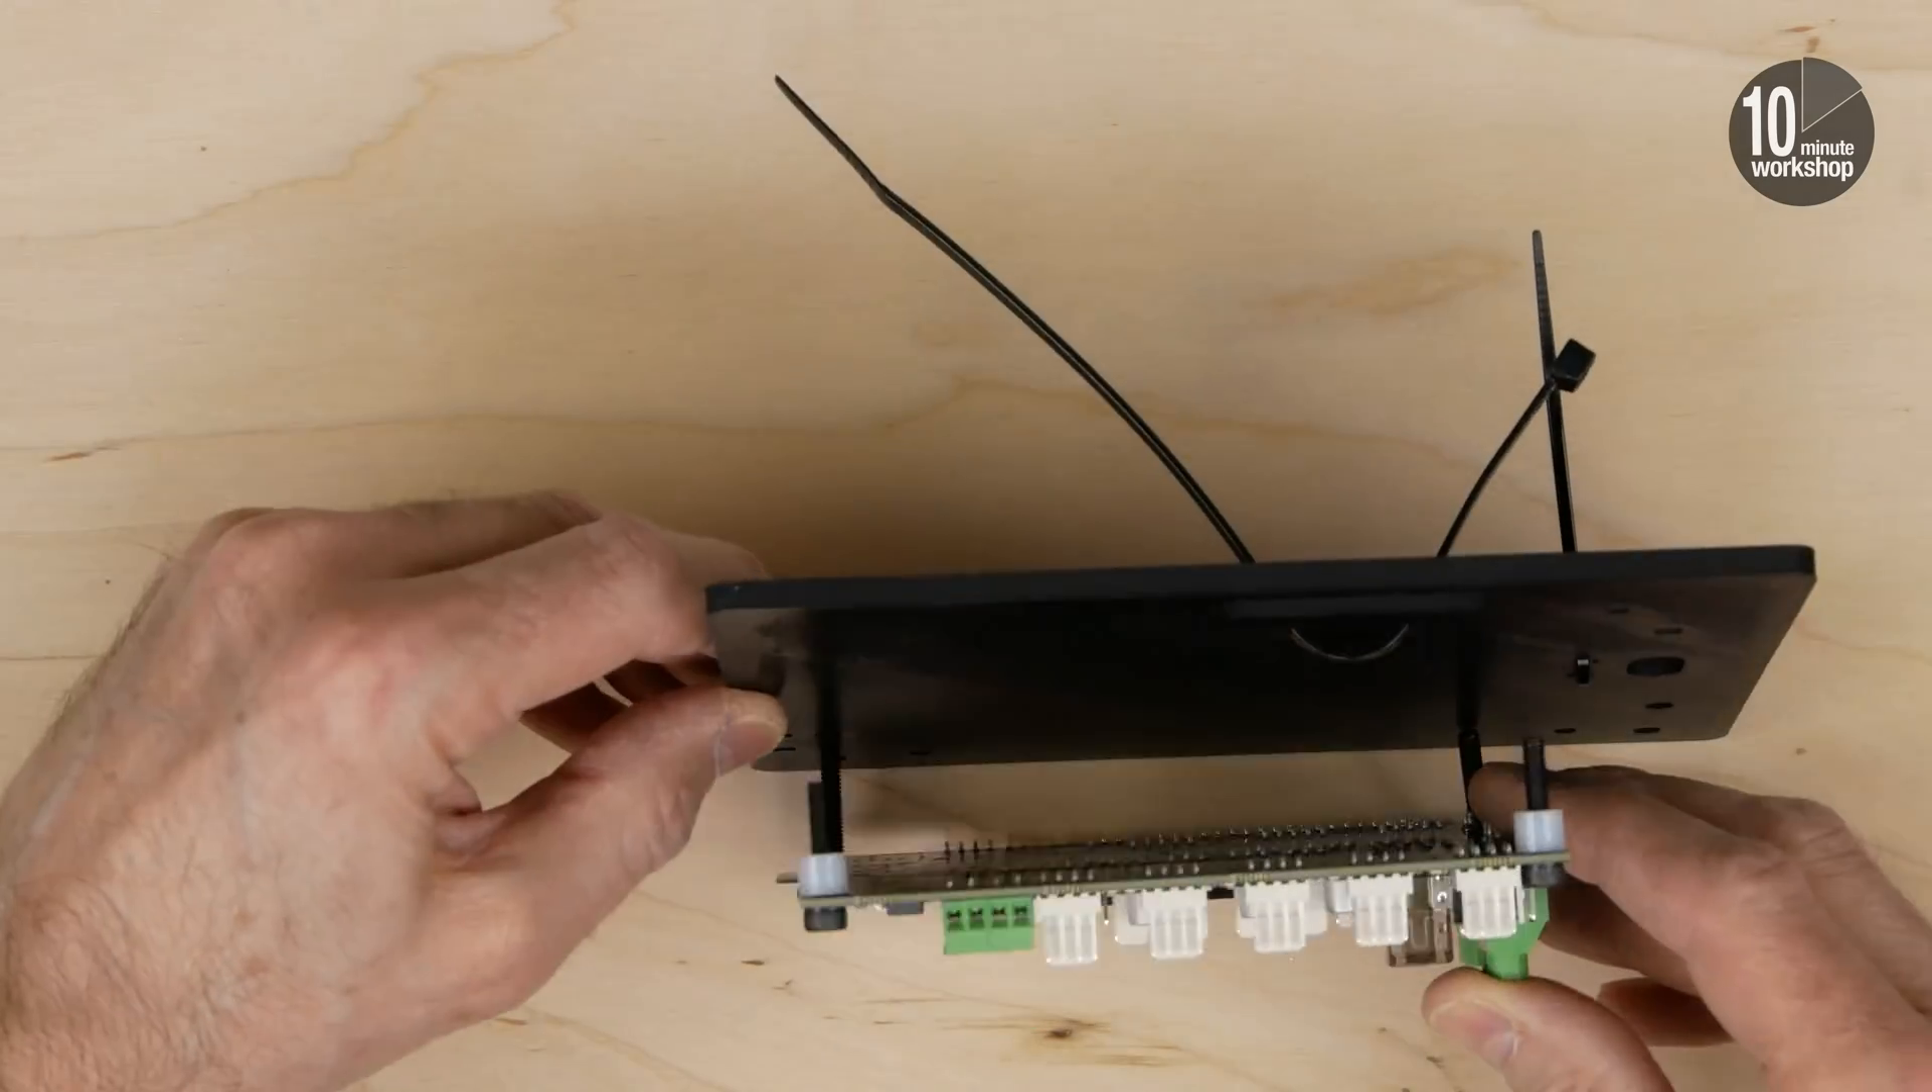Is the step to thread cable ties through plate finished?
Yes.